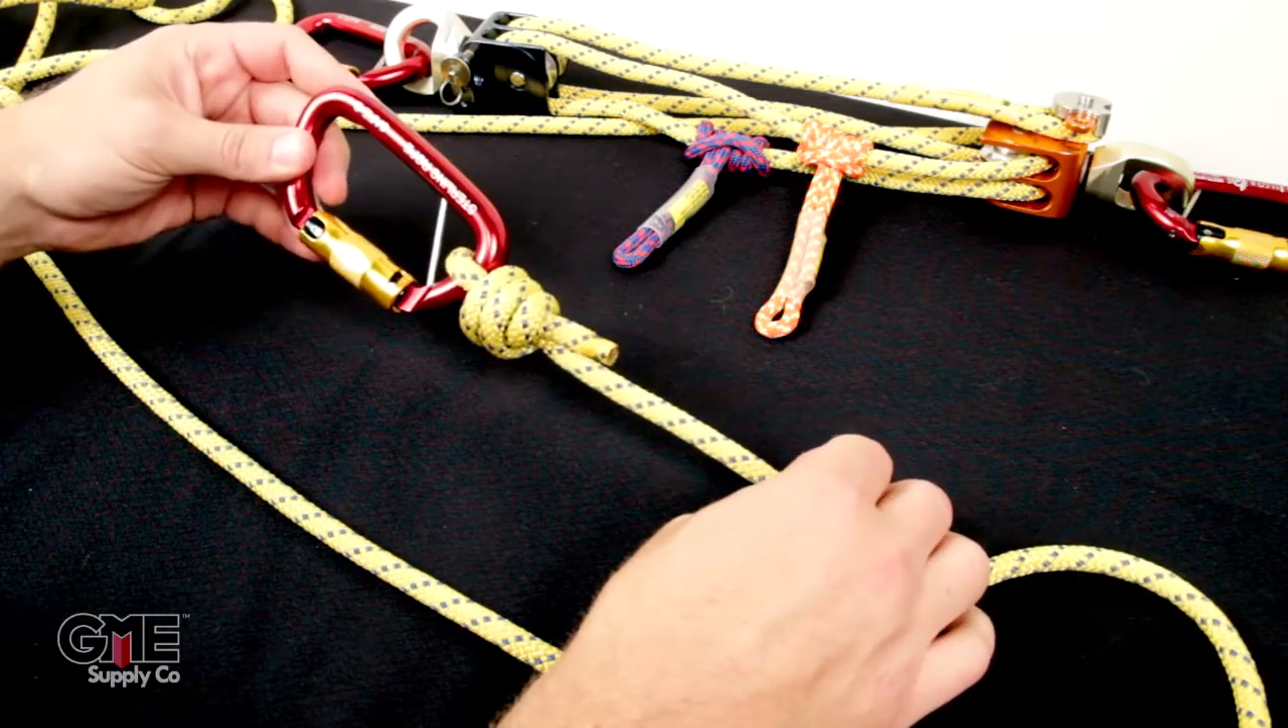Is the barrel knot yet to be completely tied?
No.